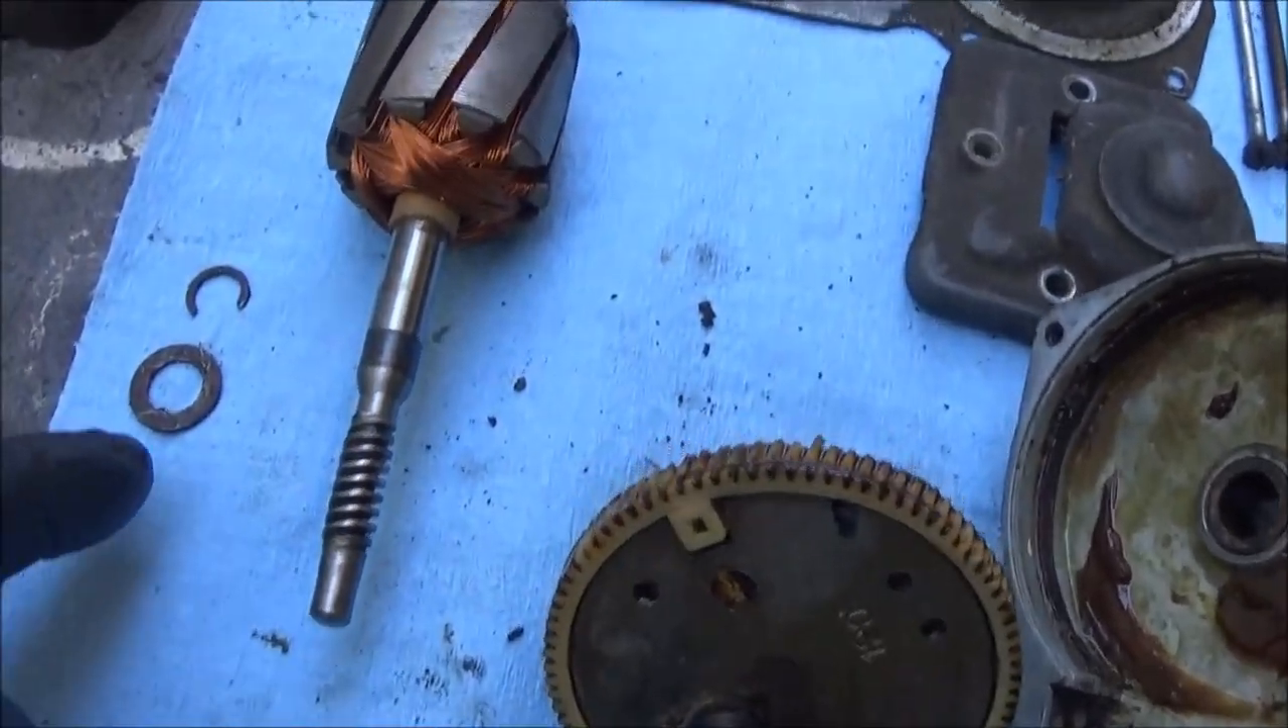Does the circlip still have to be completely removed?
No.